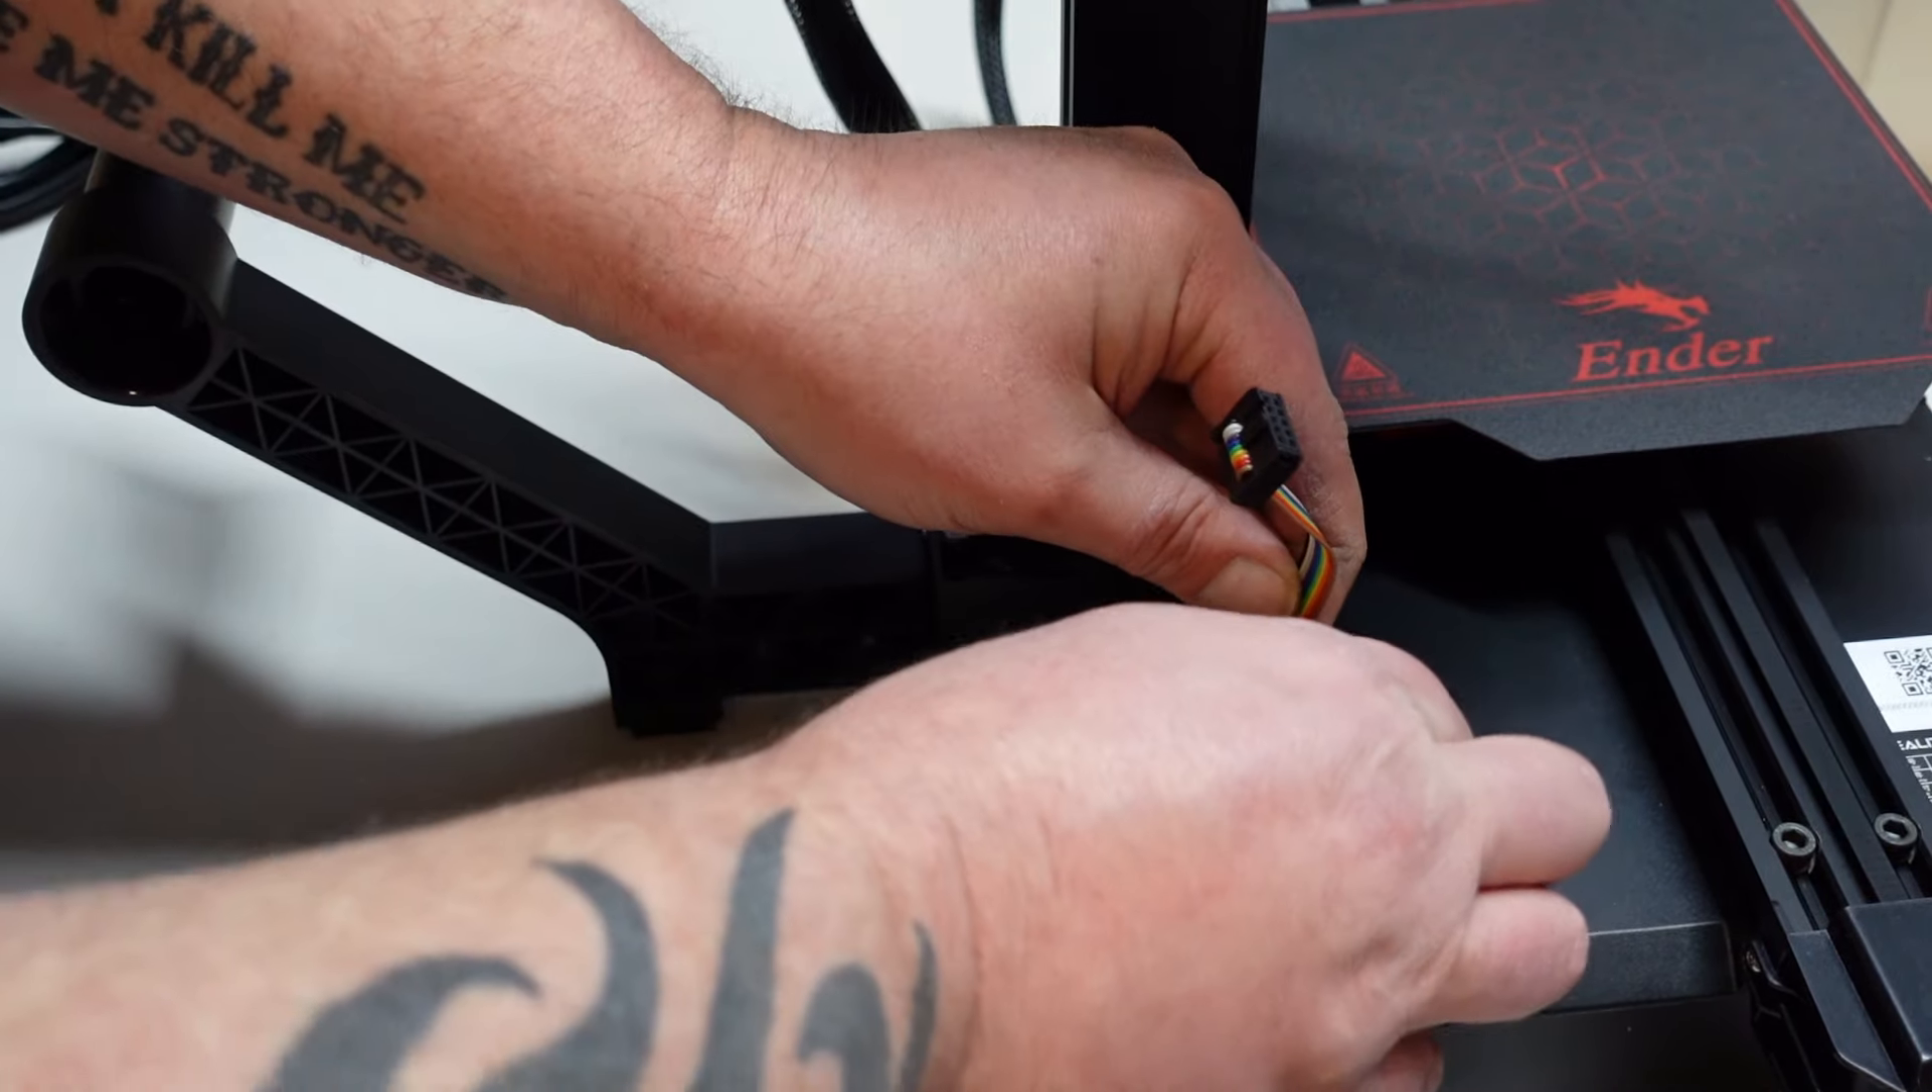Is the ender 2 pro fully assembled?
No.